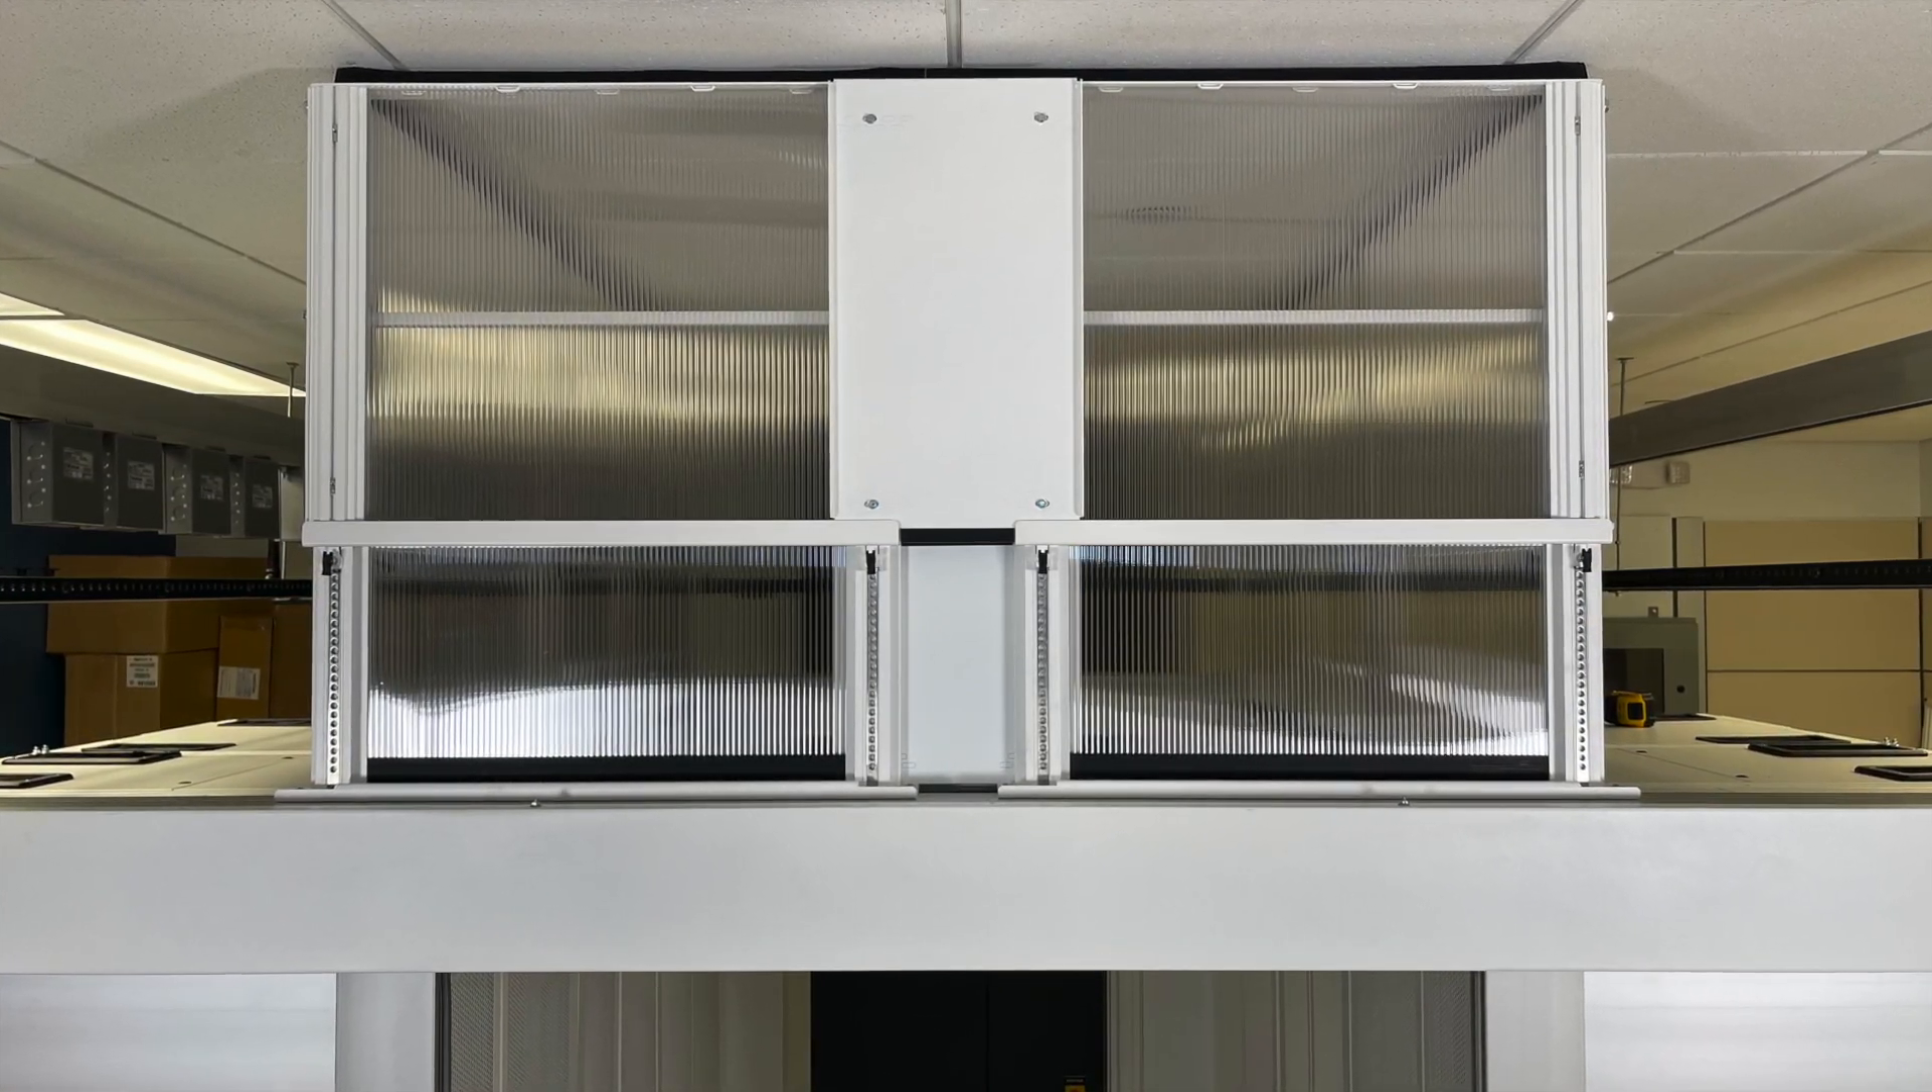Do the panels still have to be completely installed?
No.